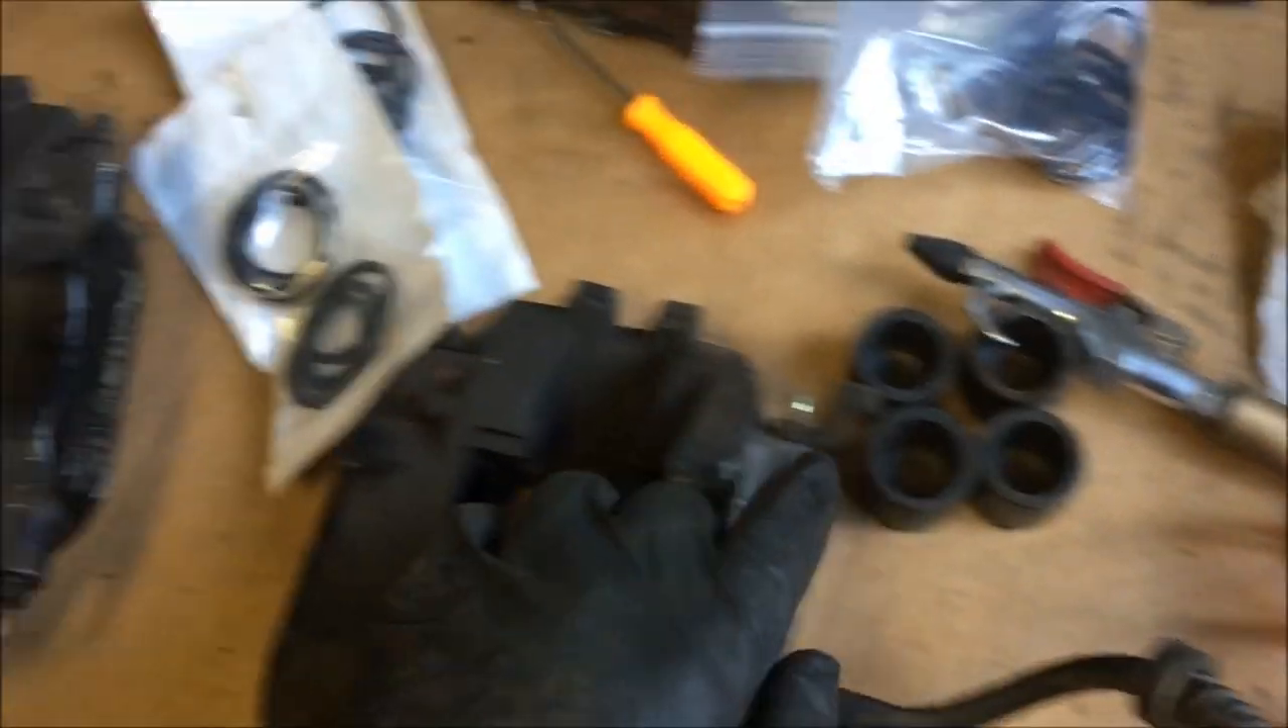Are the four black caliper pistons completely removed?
Yes.